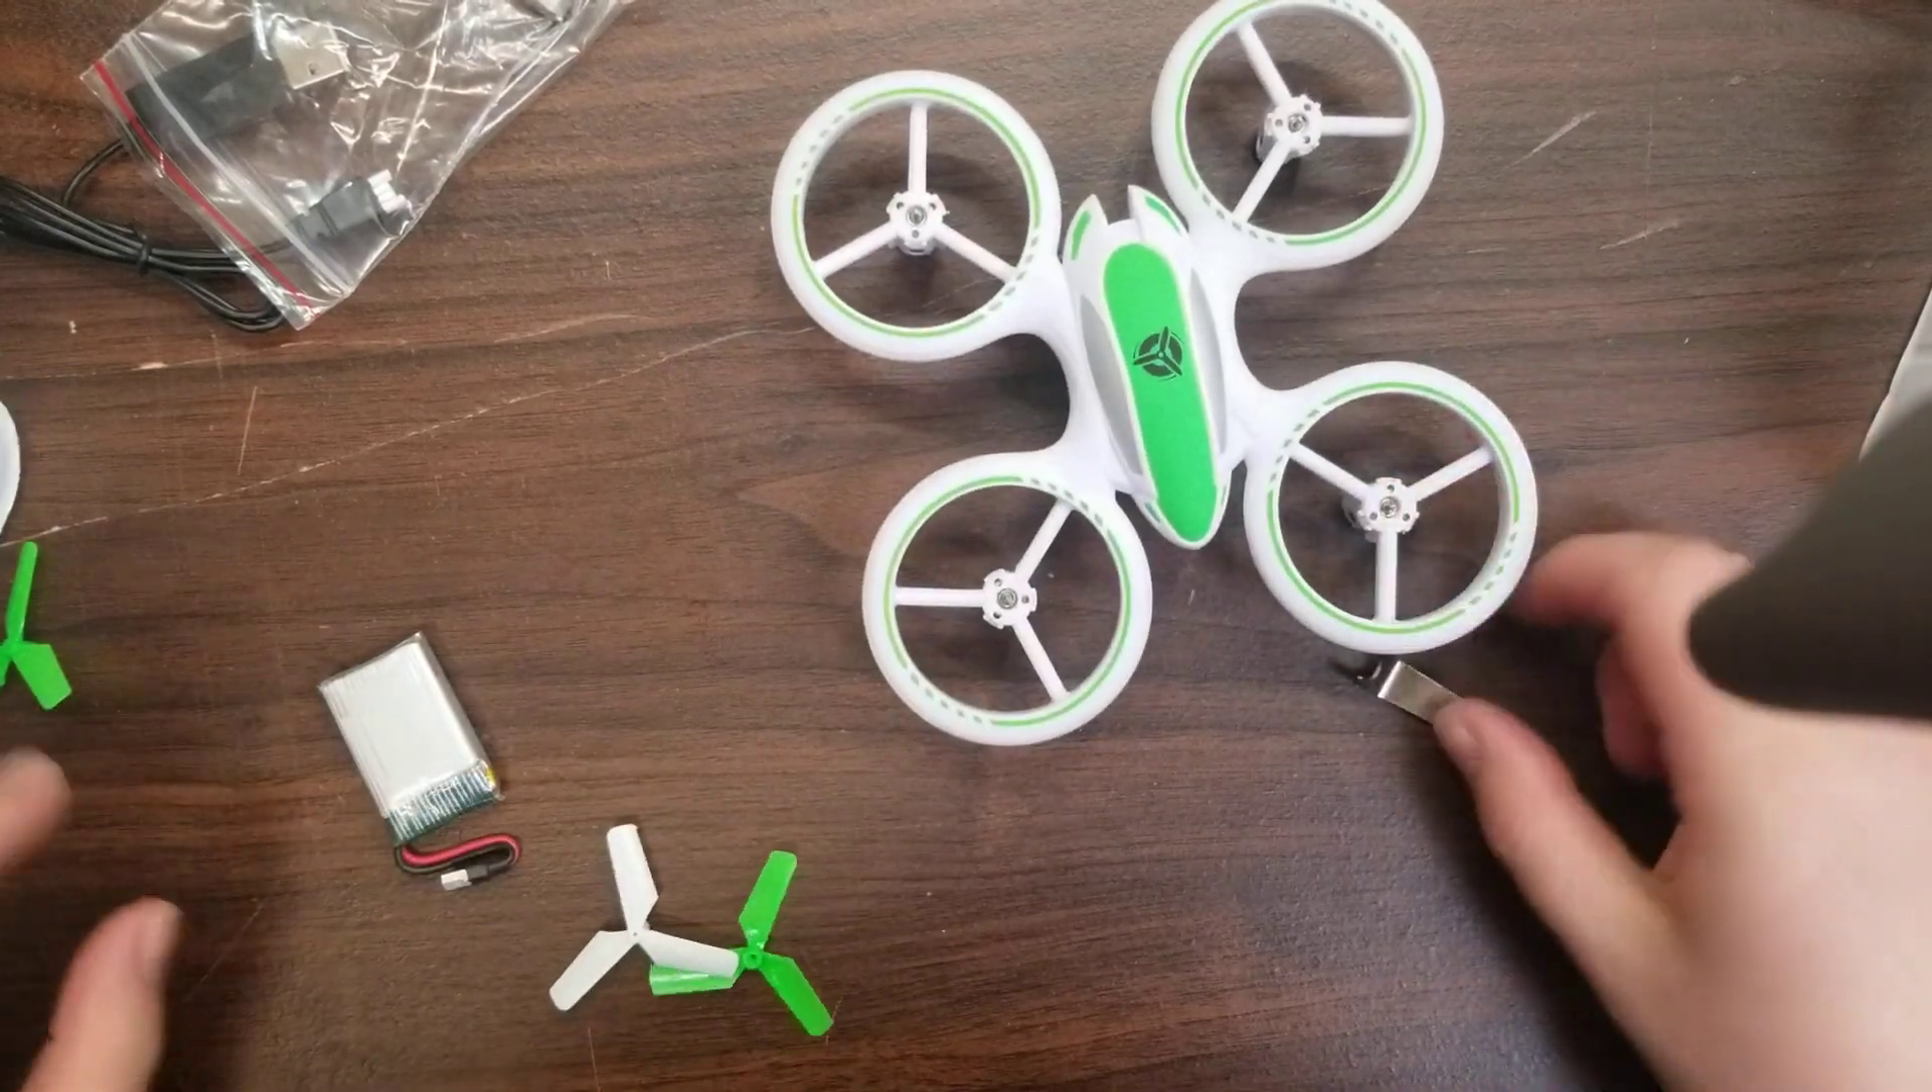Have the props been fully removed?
Yes.